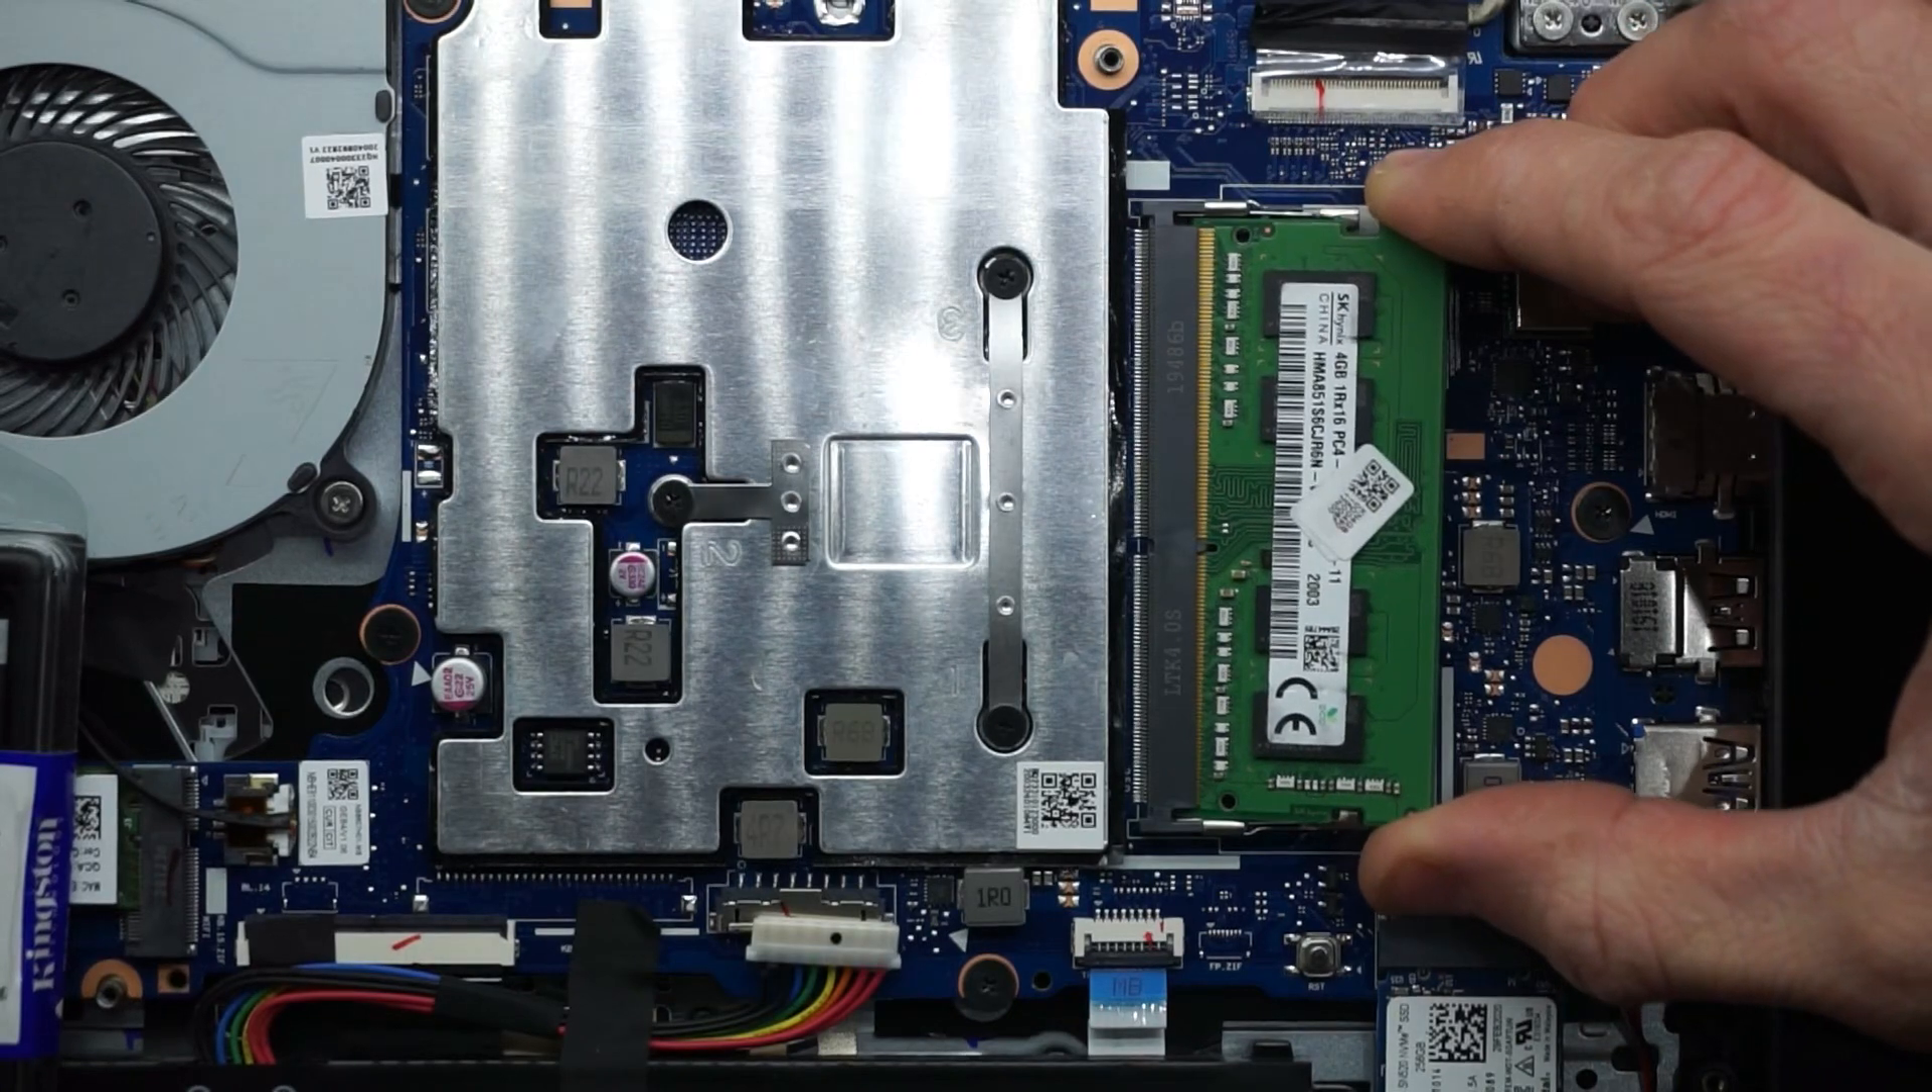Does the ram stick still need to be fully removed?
Yes.